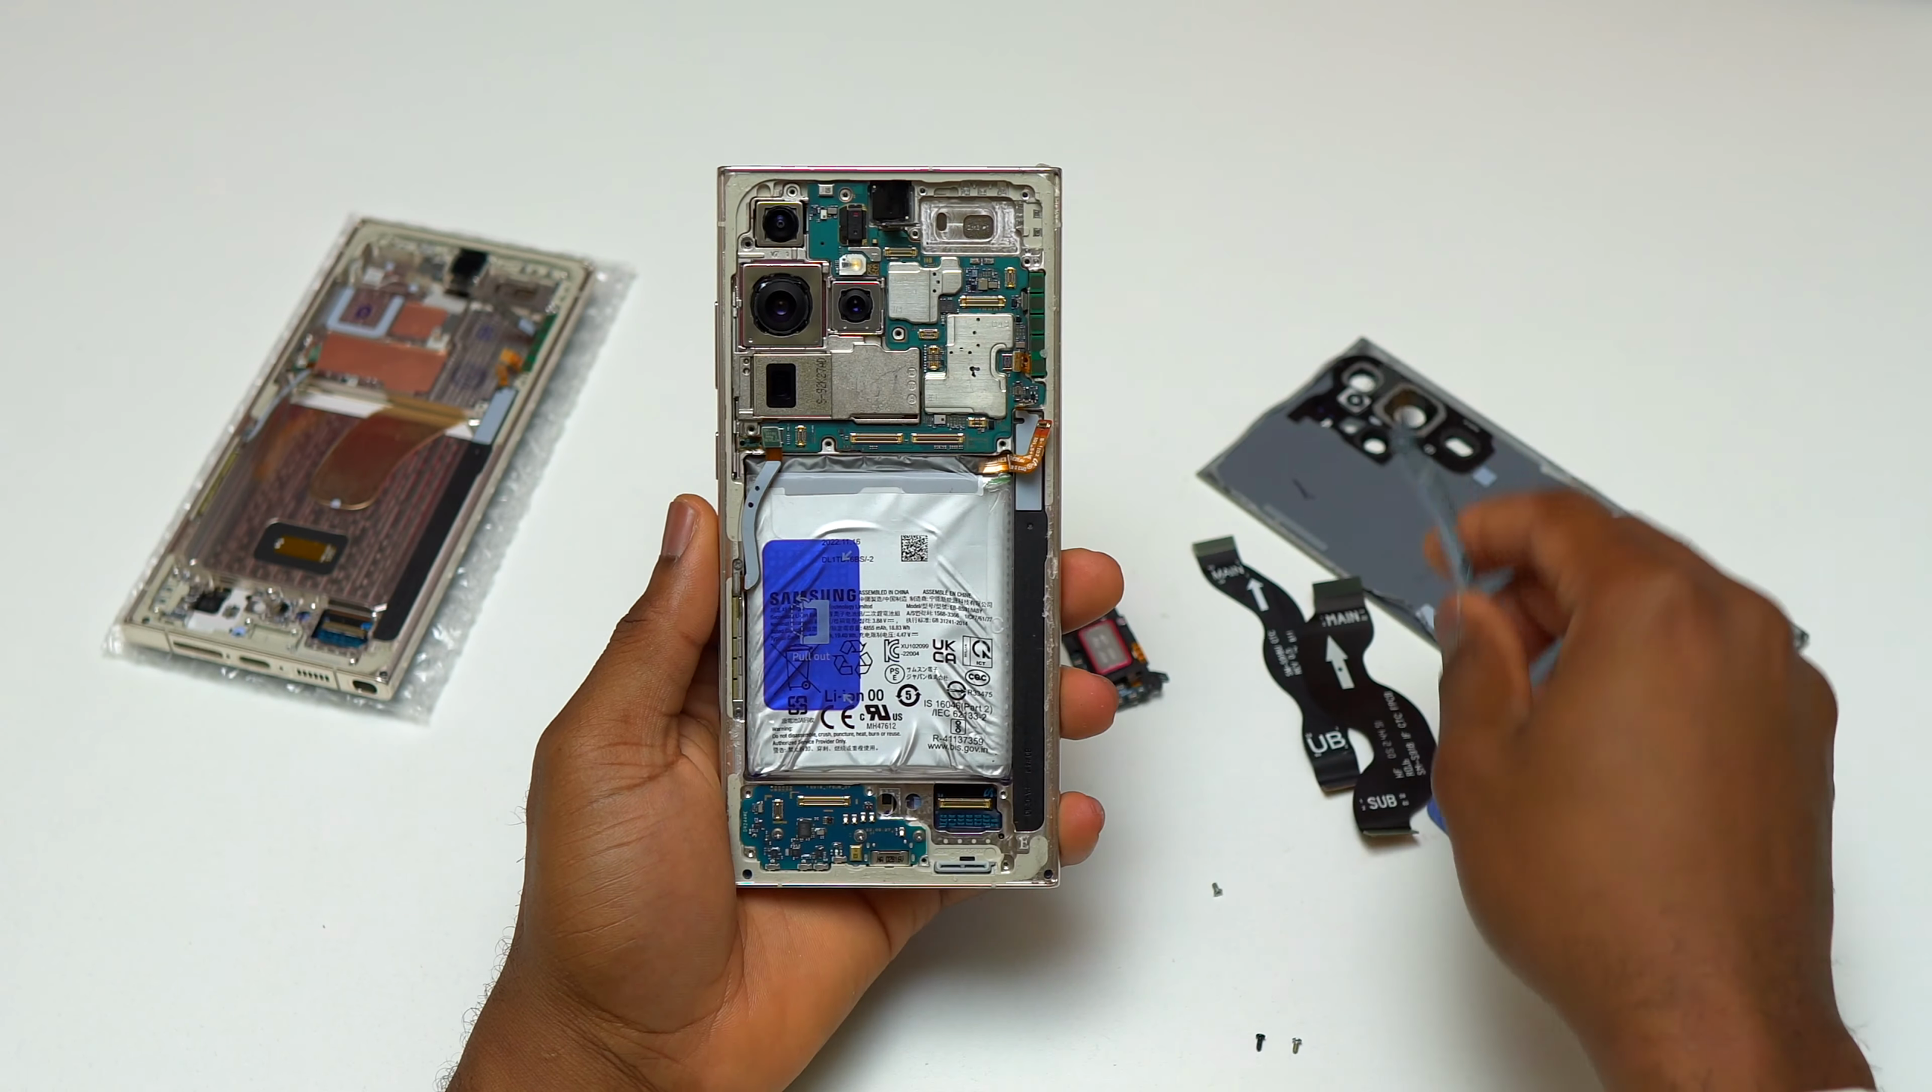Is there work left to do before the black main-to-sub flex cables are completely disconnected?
No.